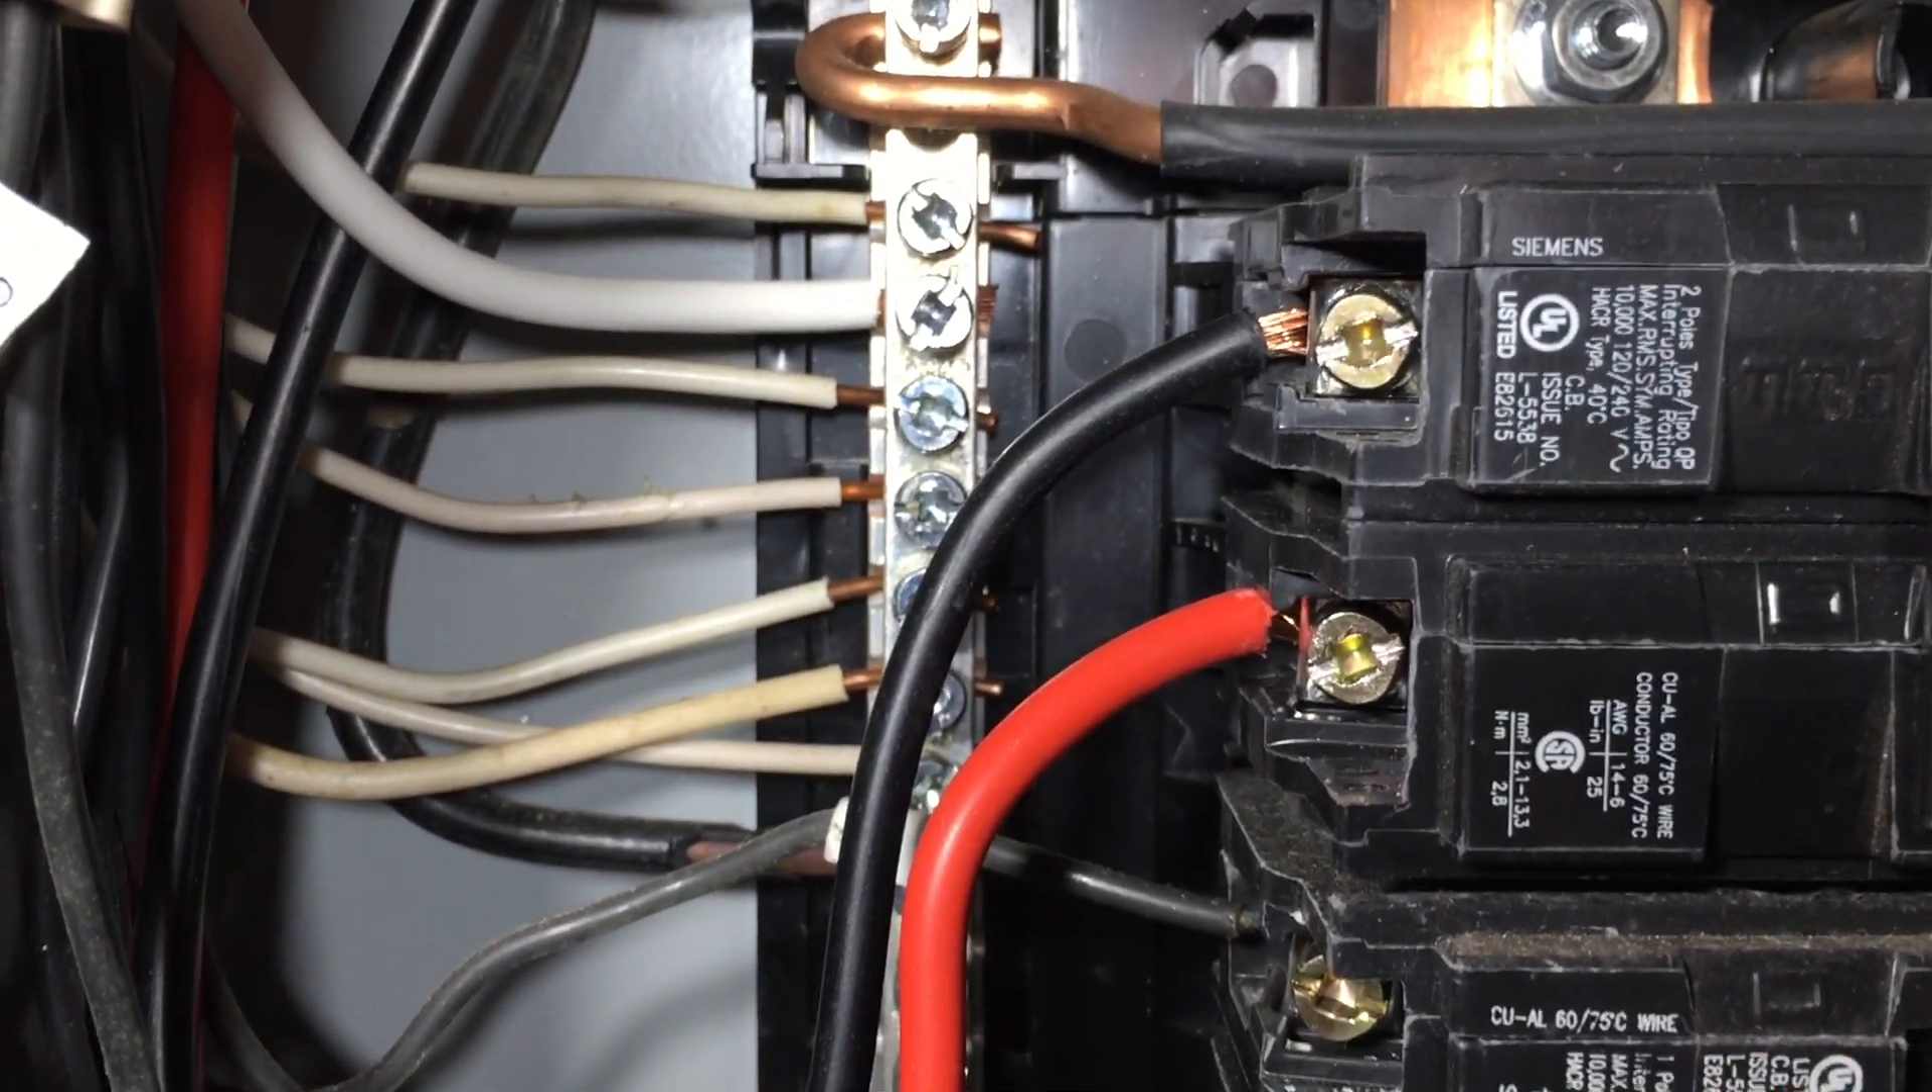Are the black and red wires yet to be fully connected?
No.